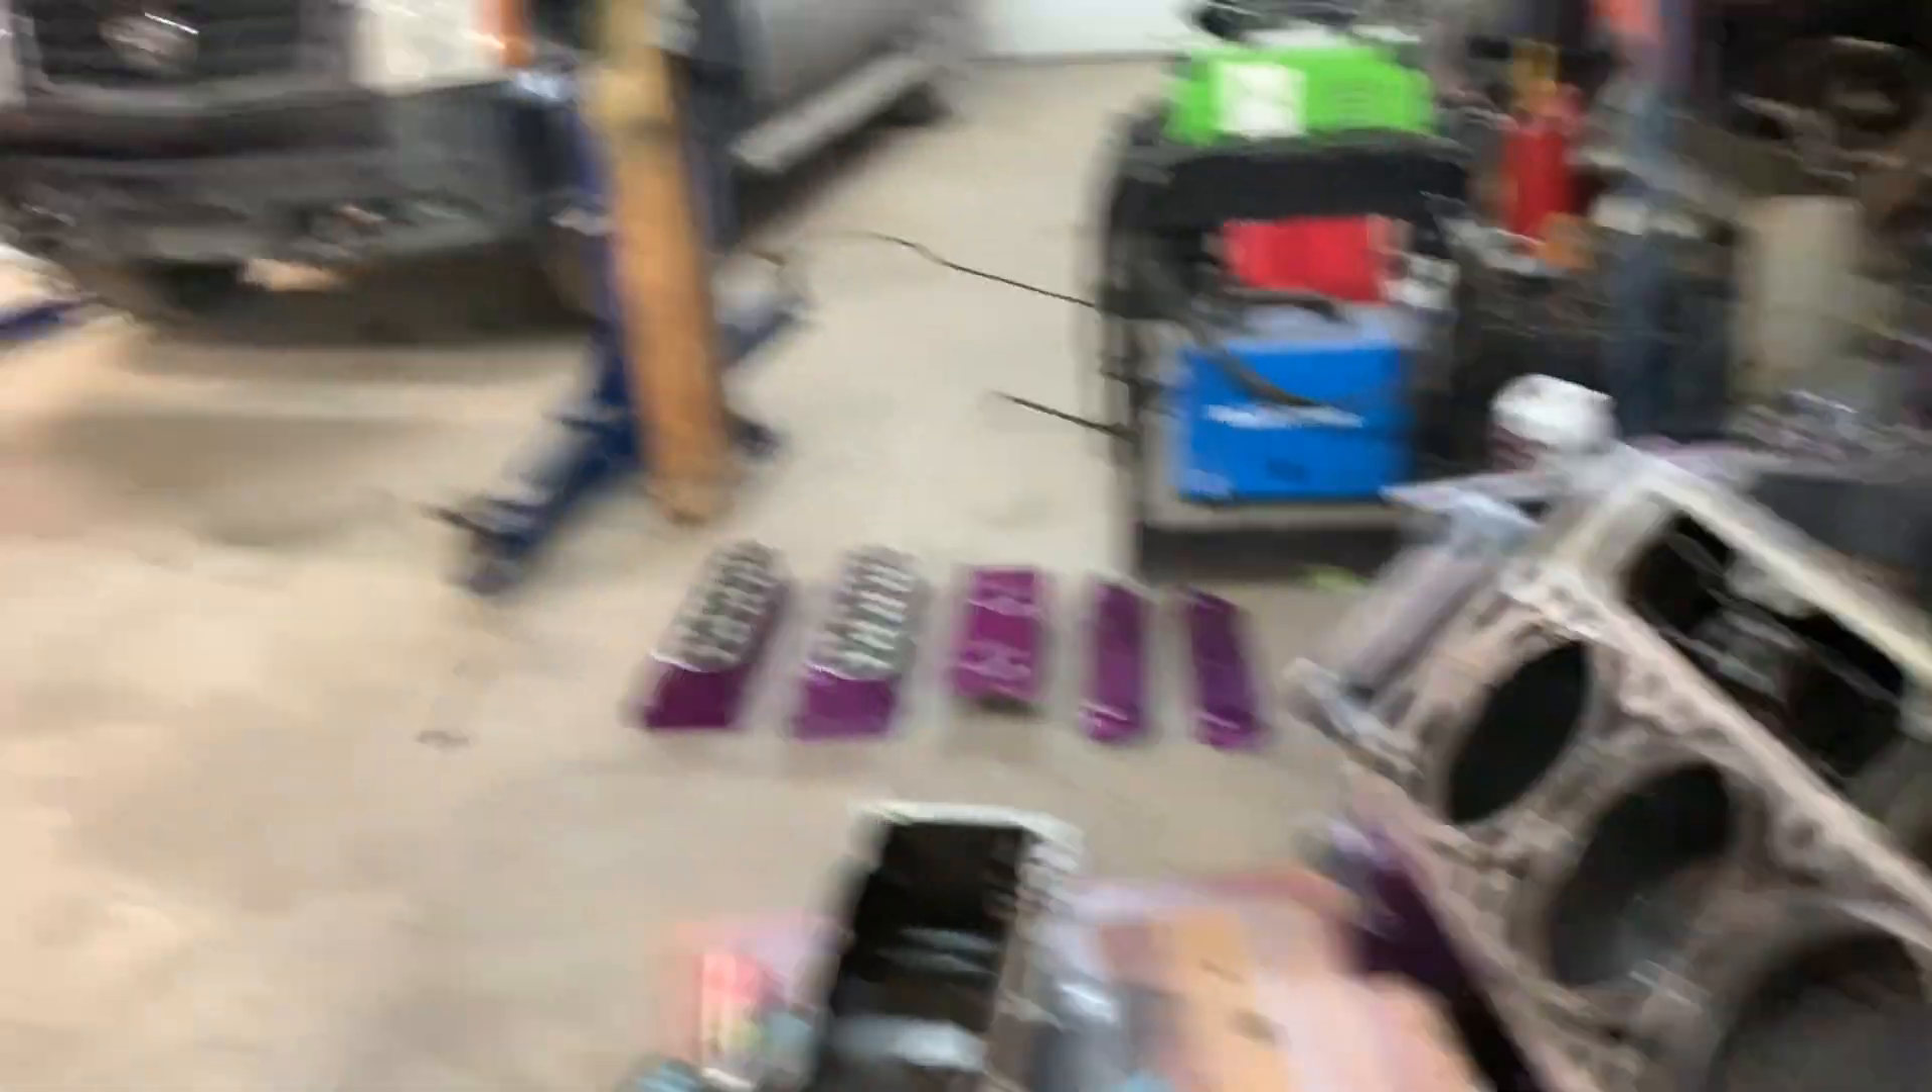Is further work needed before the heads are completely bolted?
Yes.